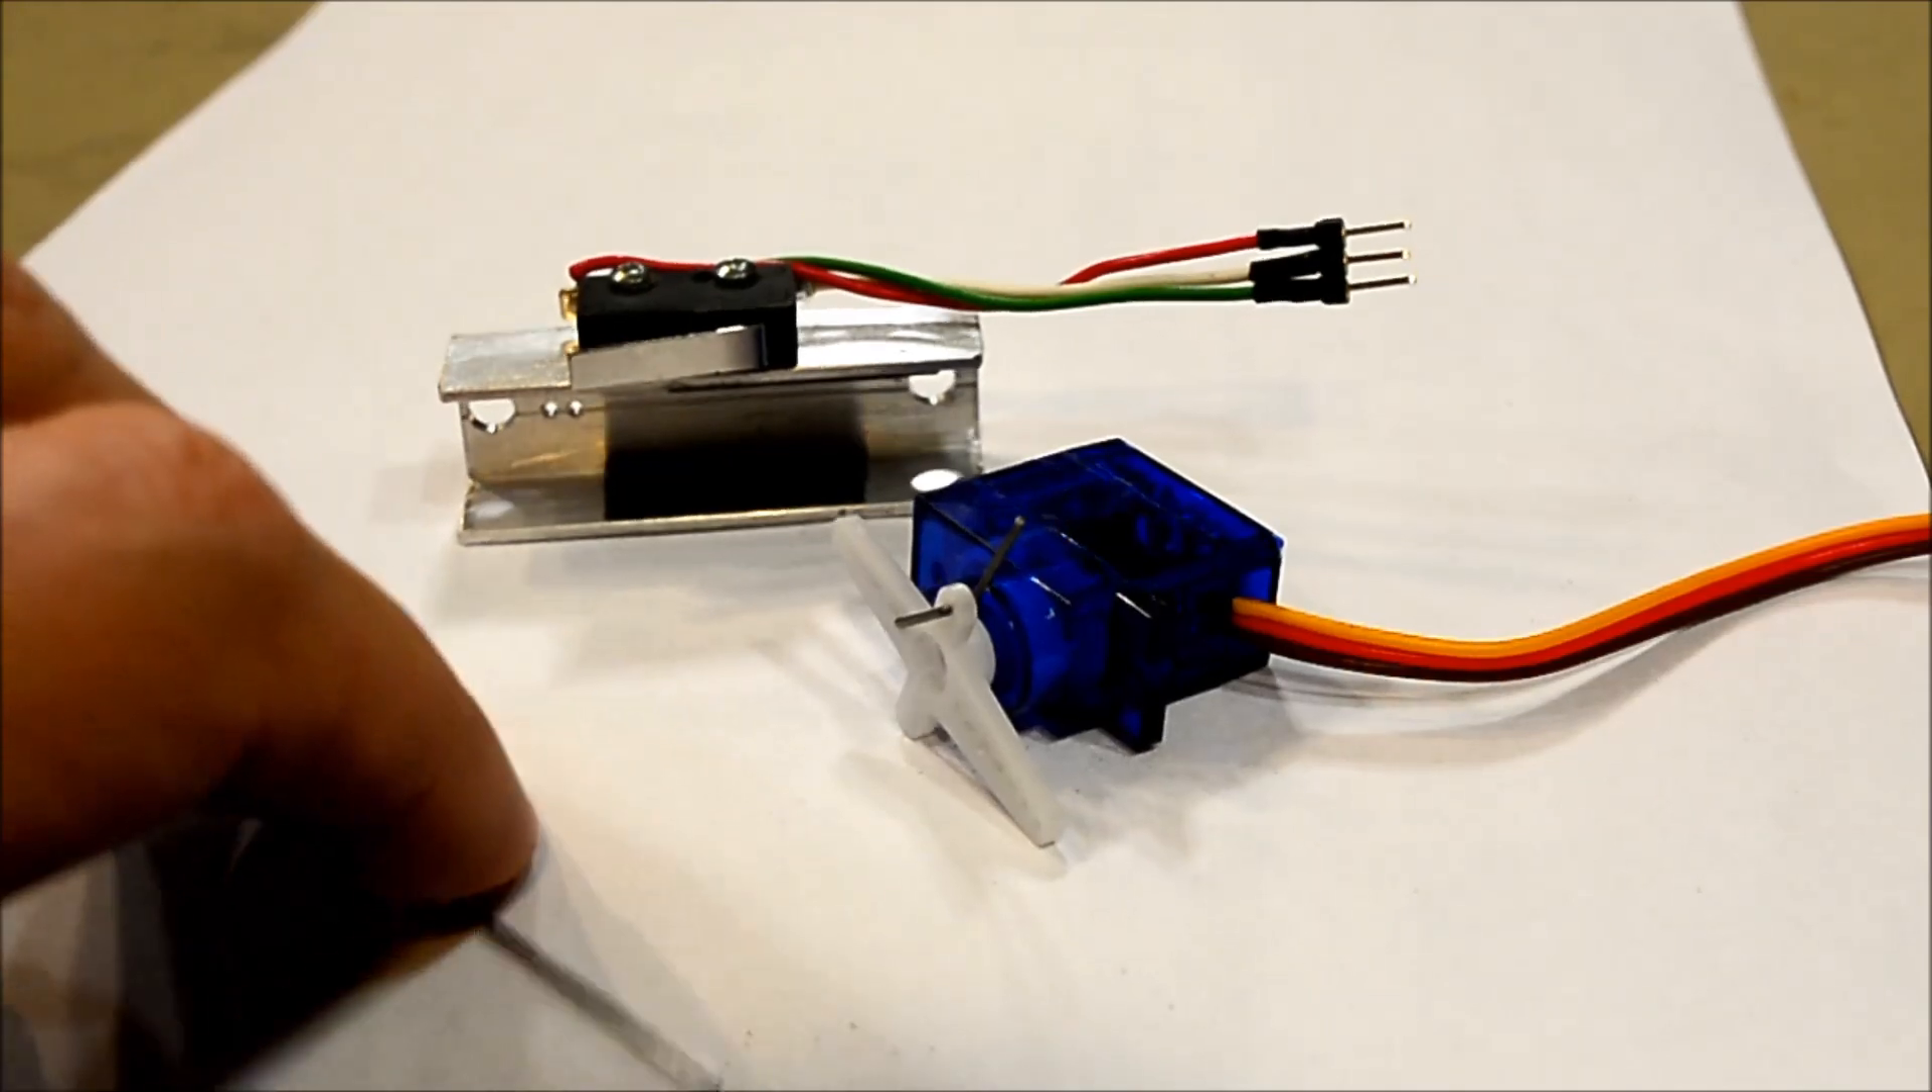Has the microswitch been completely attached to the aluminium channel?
Yes.